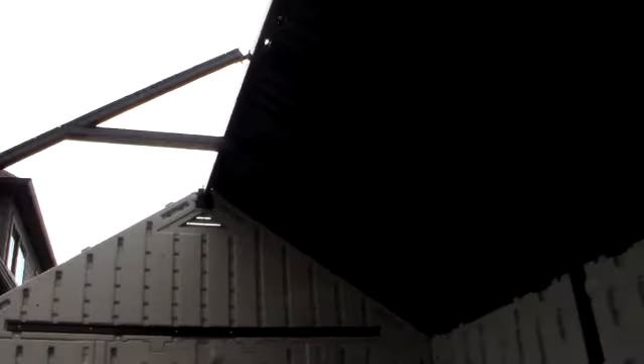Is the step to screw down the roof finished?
No.